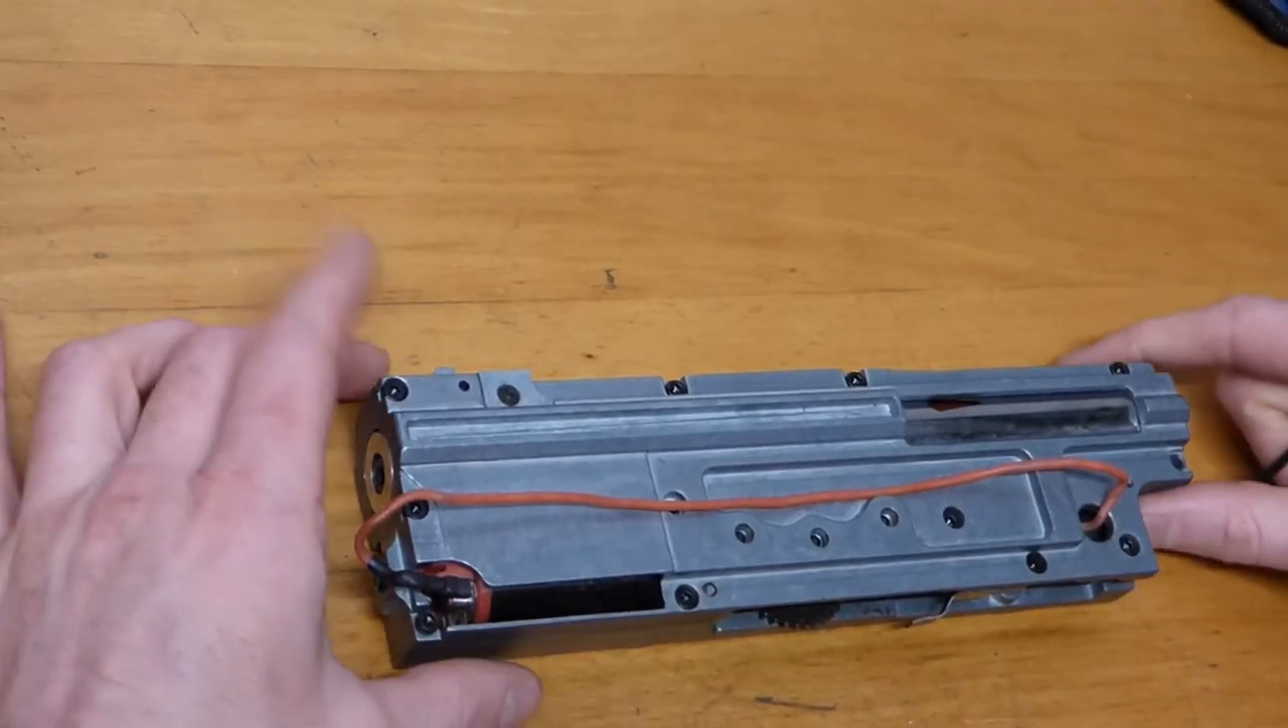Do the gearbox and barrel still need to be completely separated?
No.